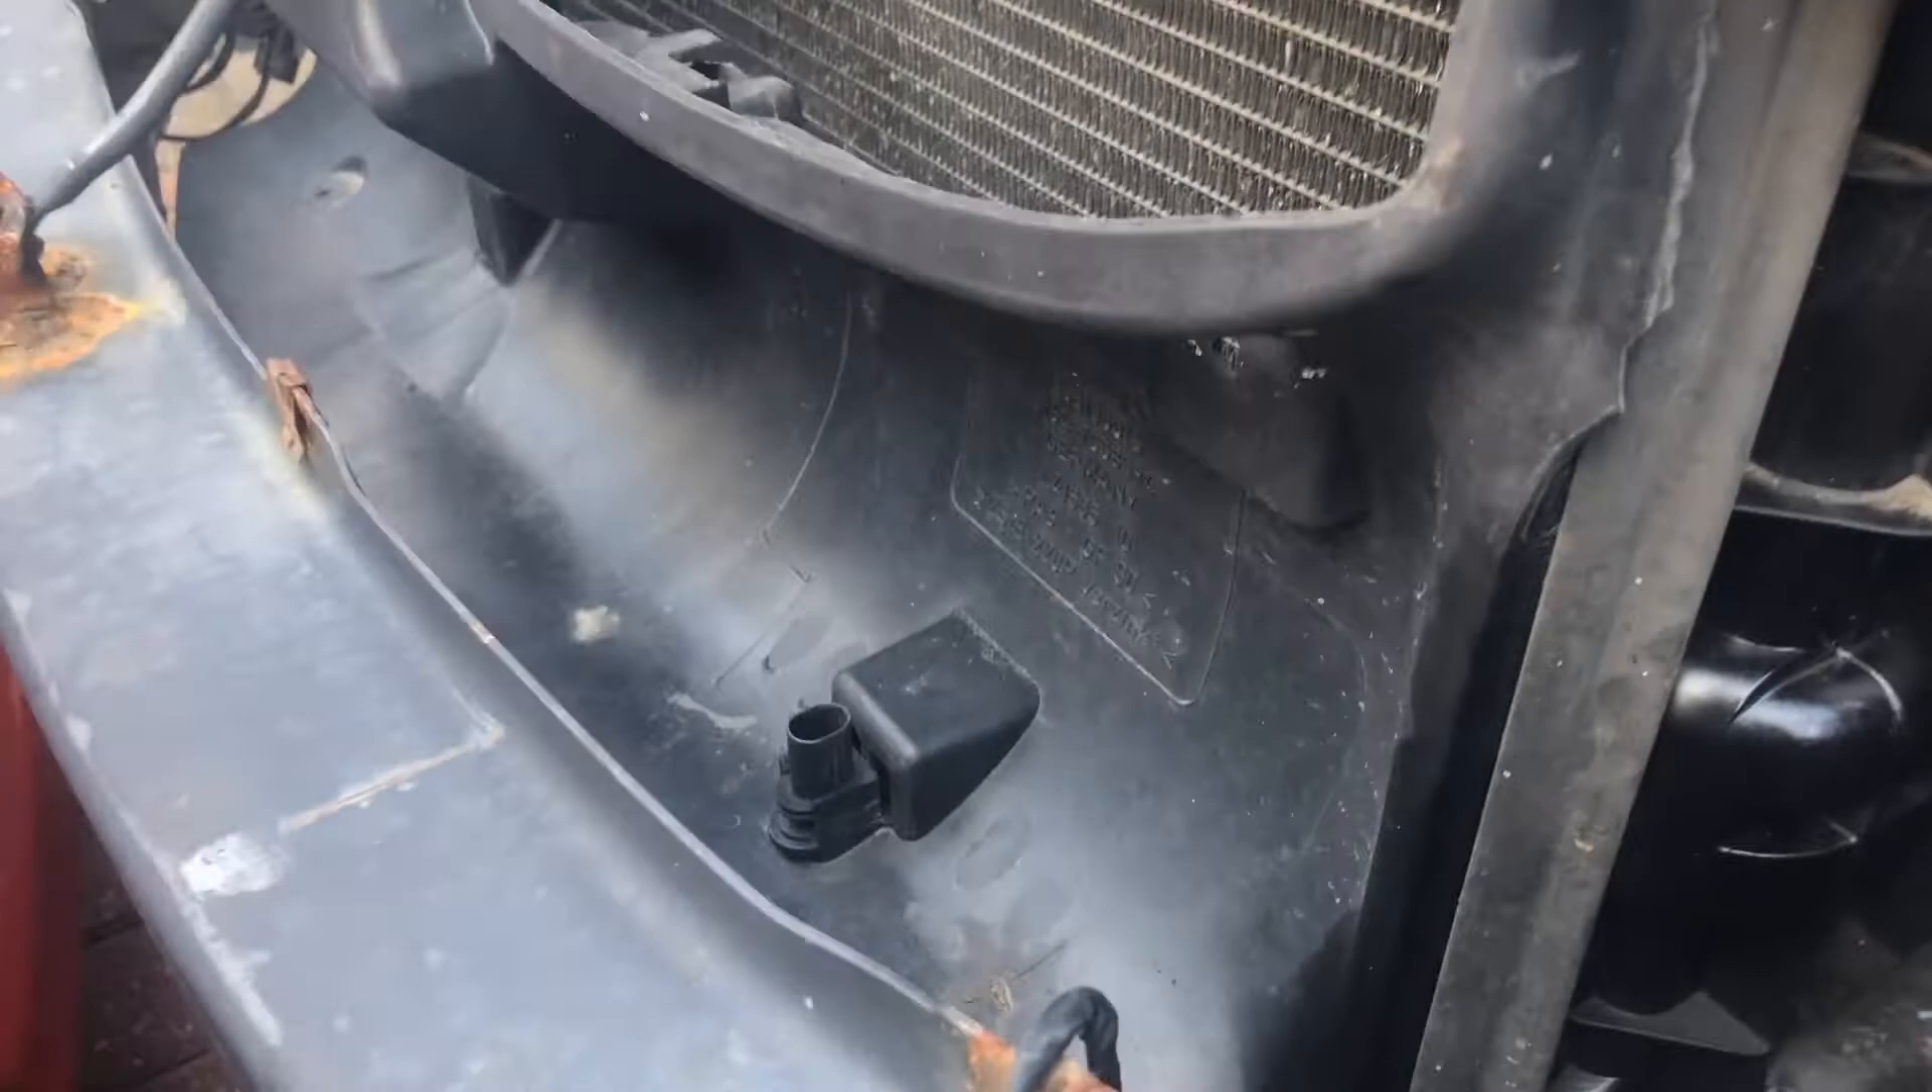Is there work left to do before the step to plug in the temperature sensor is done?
Yes.